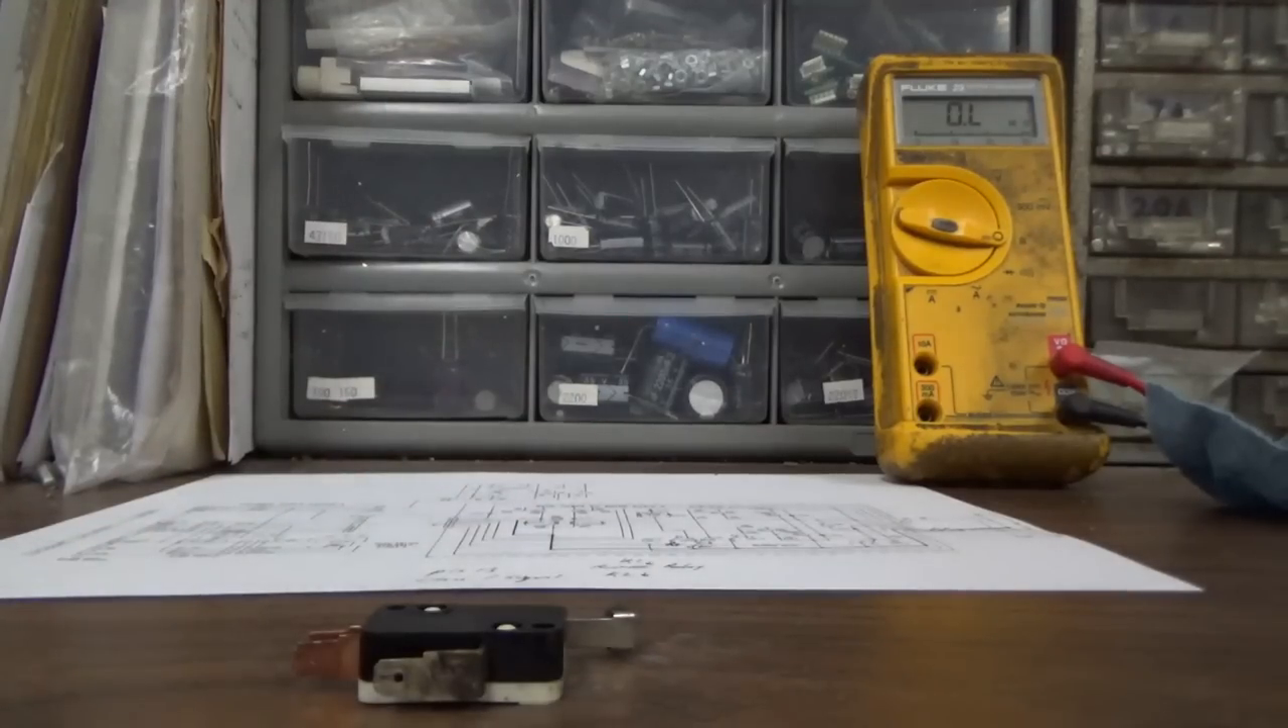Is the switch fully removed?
Yes.